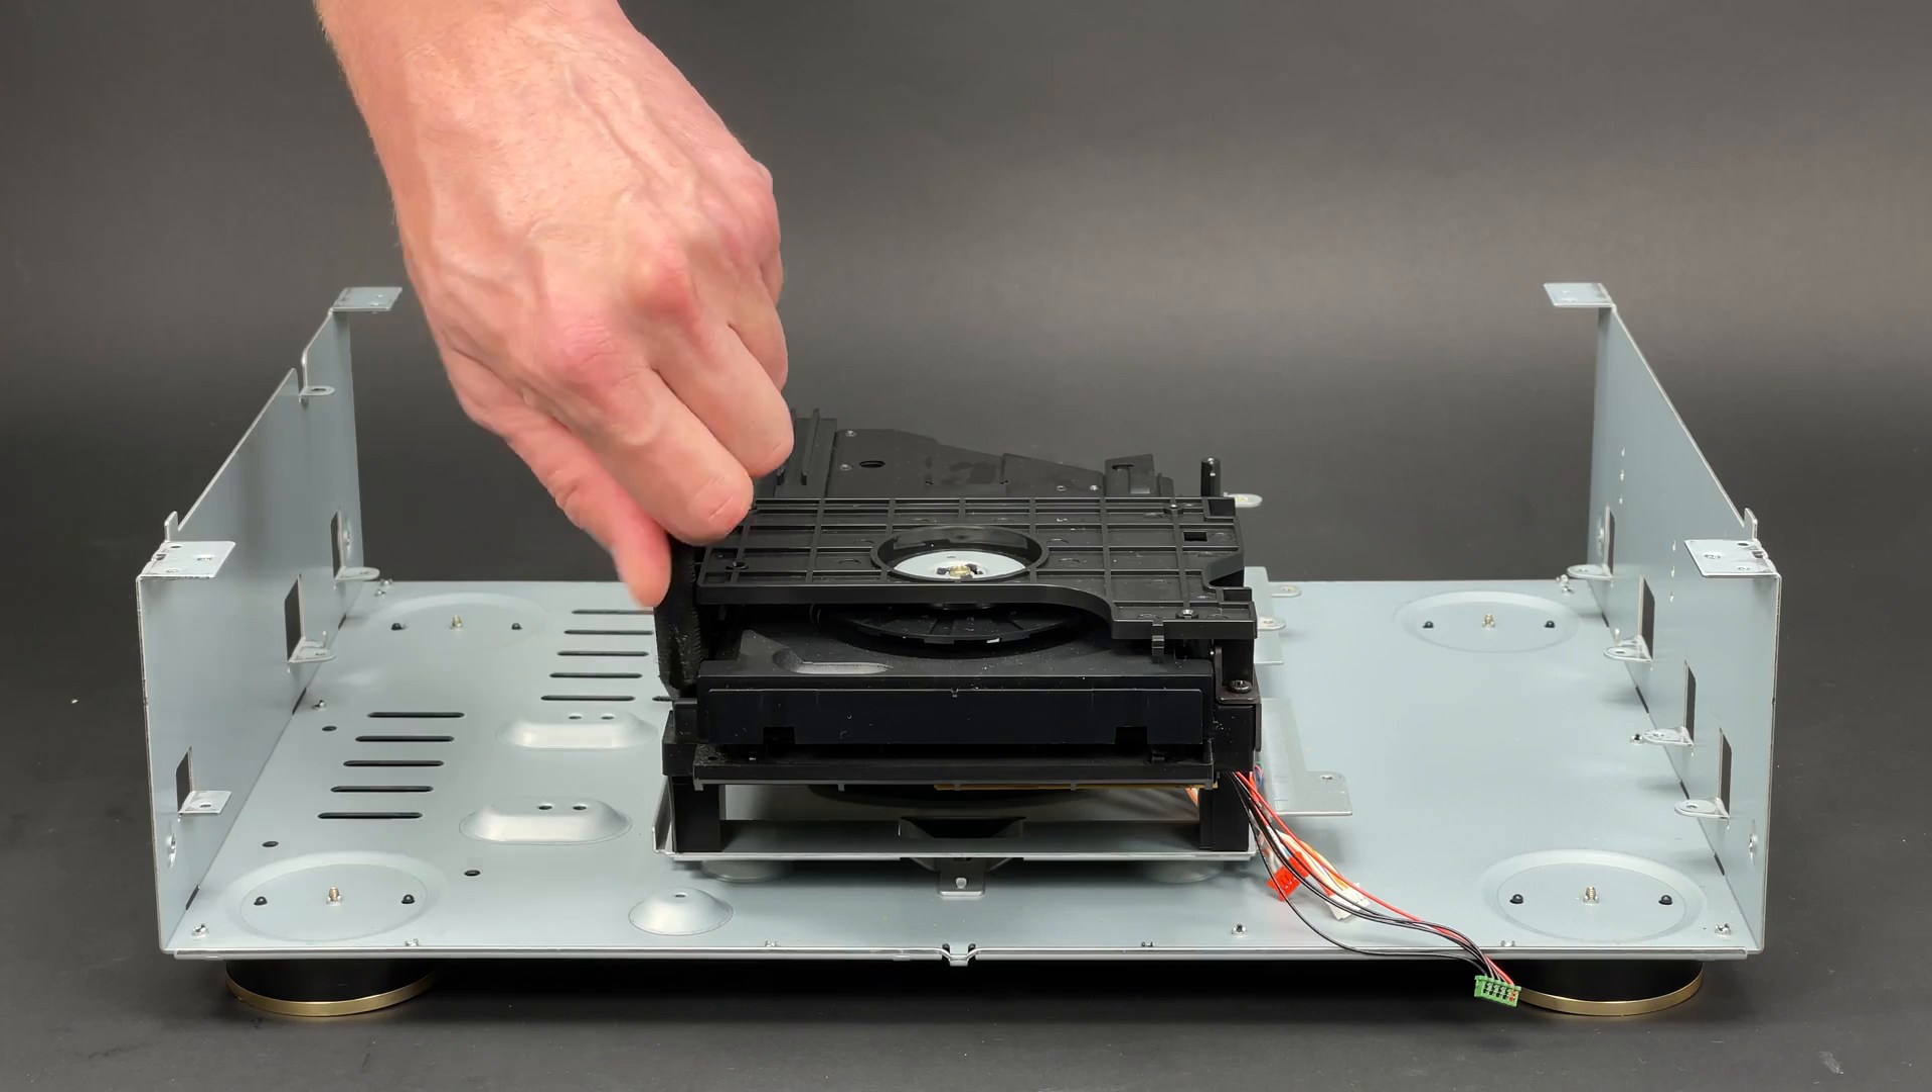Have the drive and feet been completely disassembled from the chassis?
No.